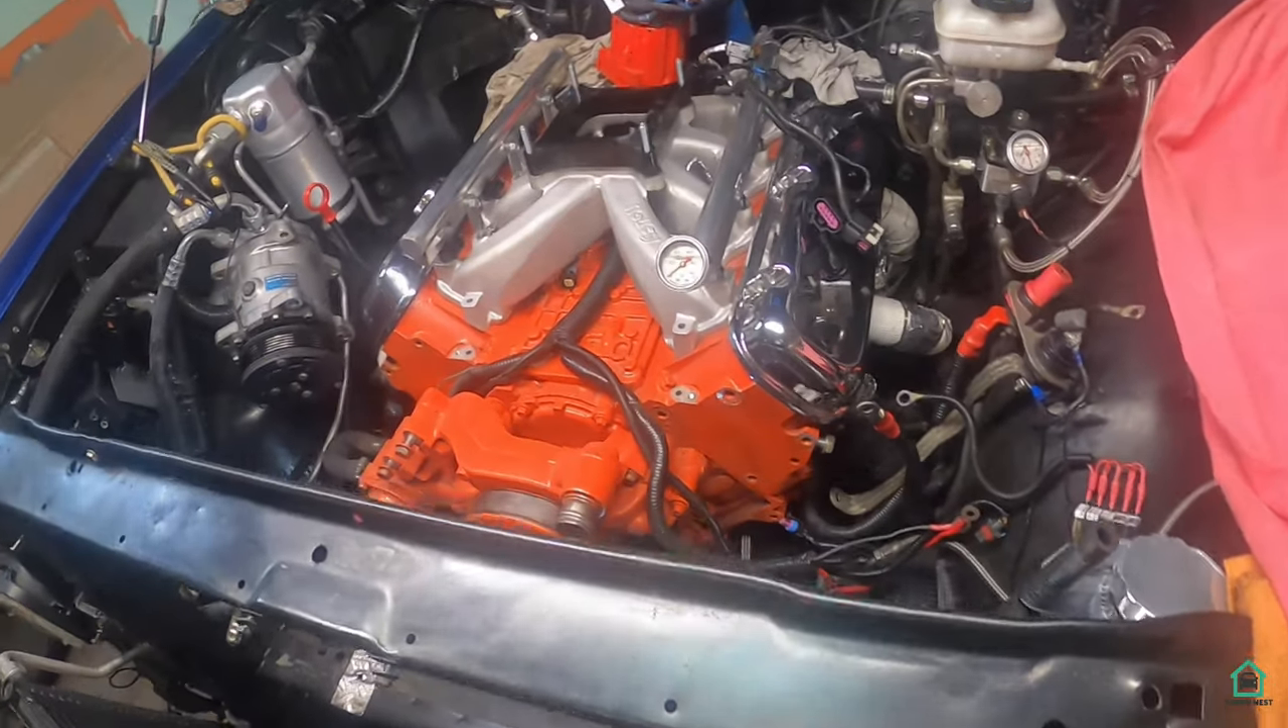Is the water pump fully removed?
No.